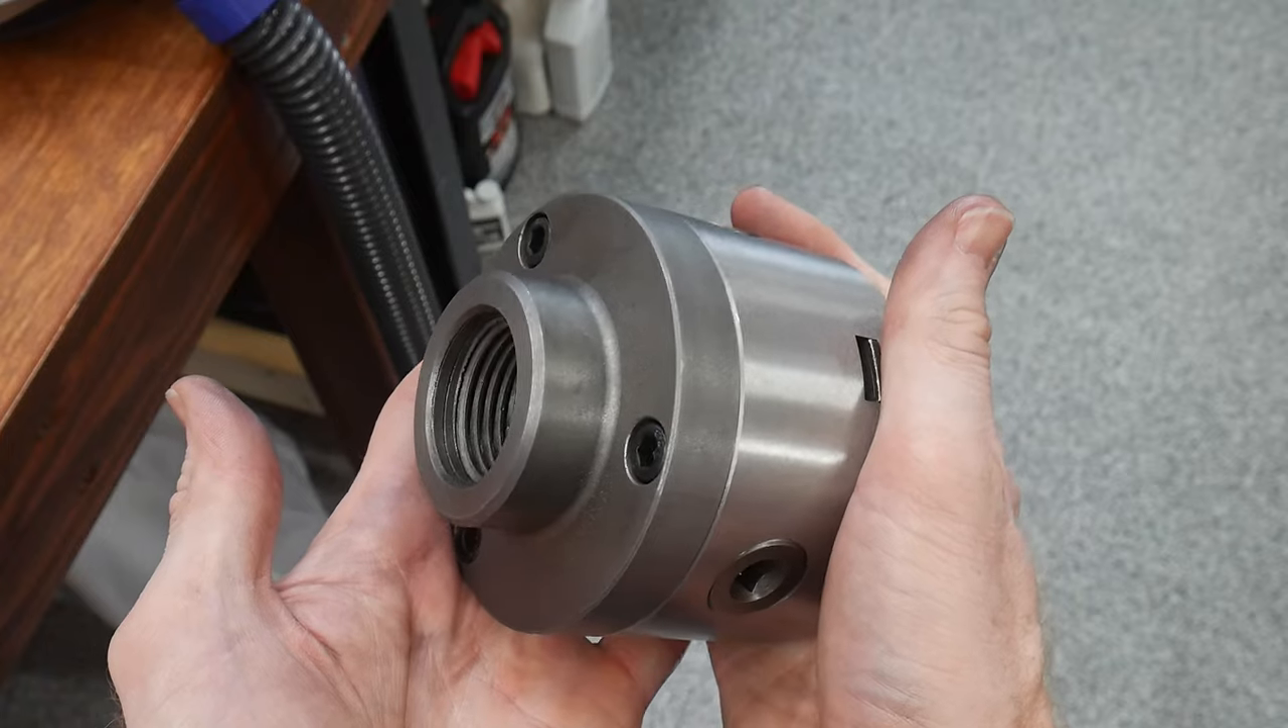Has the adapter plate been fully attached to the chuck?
Yes.